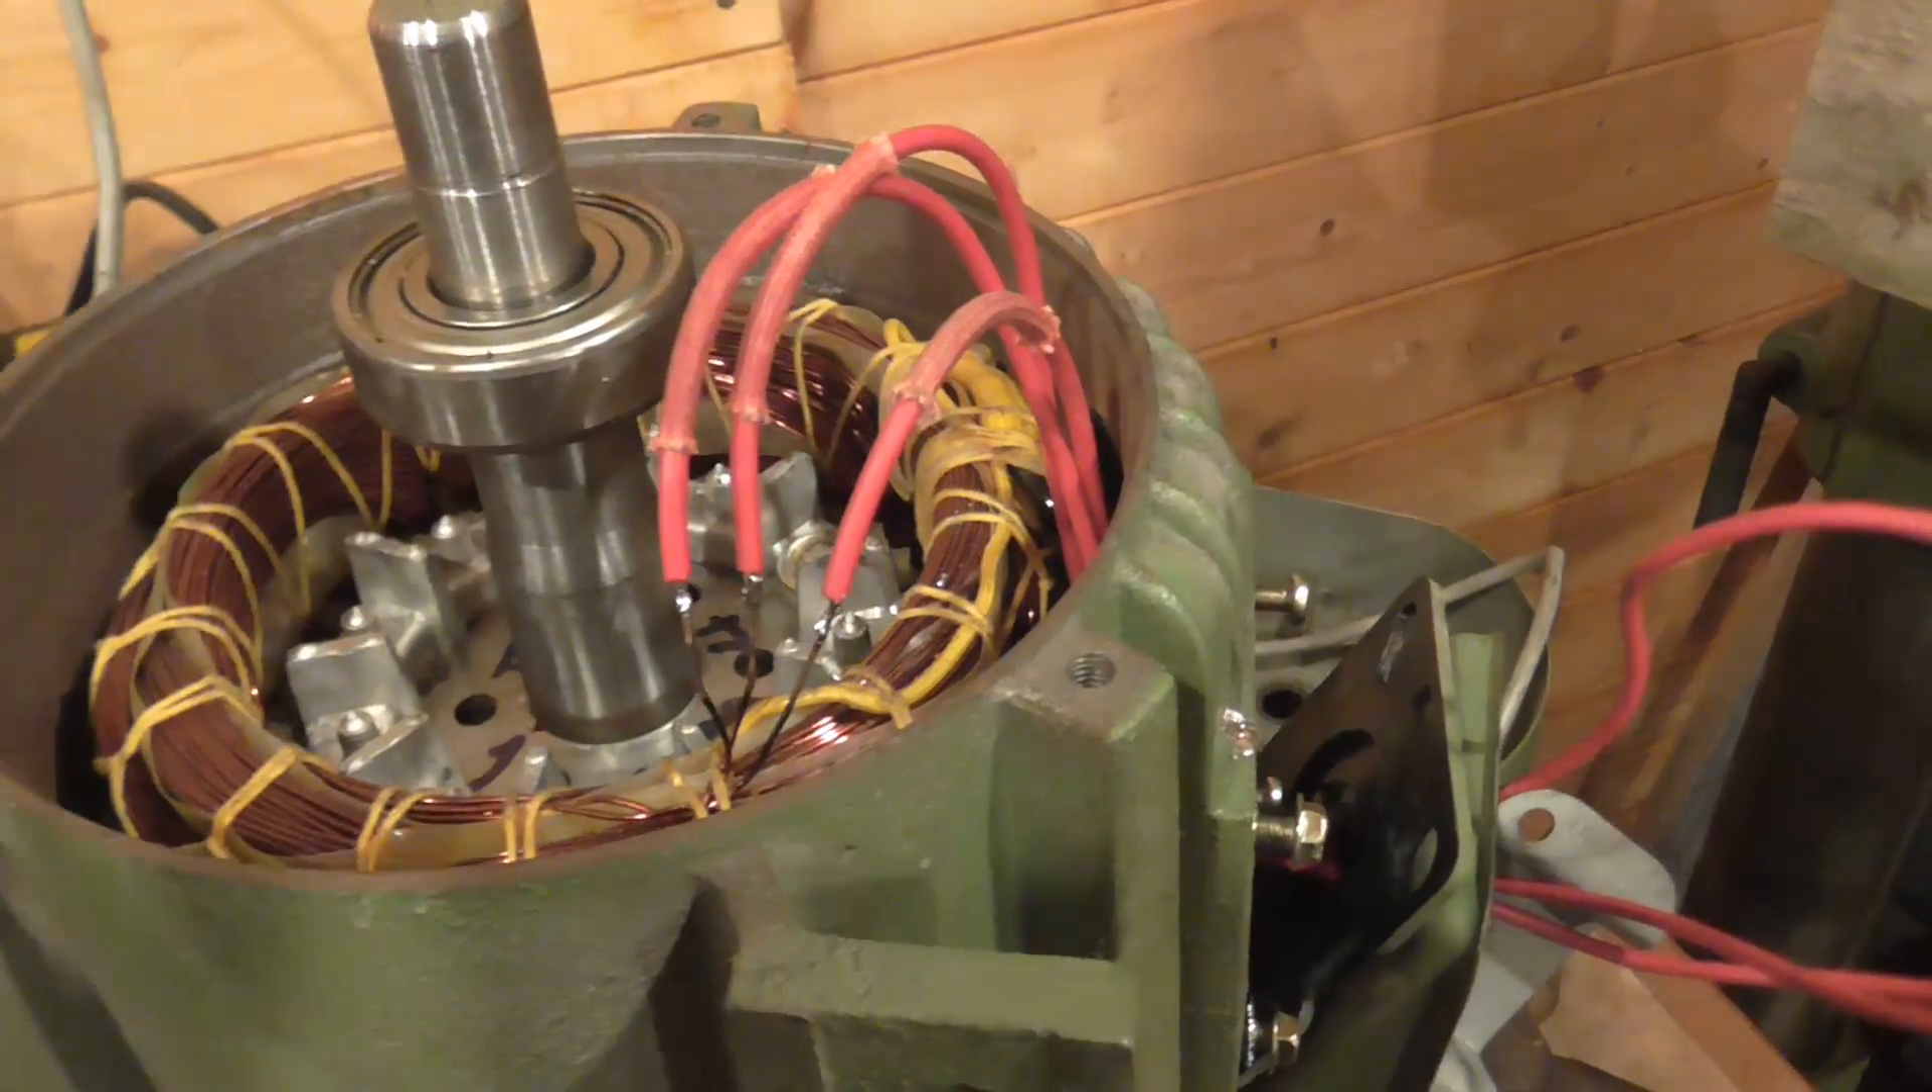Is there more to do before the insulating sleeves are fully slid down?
Yes.